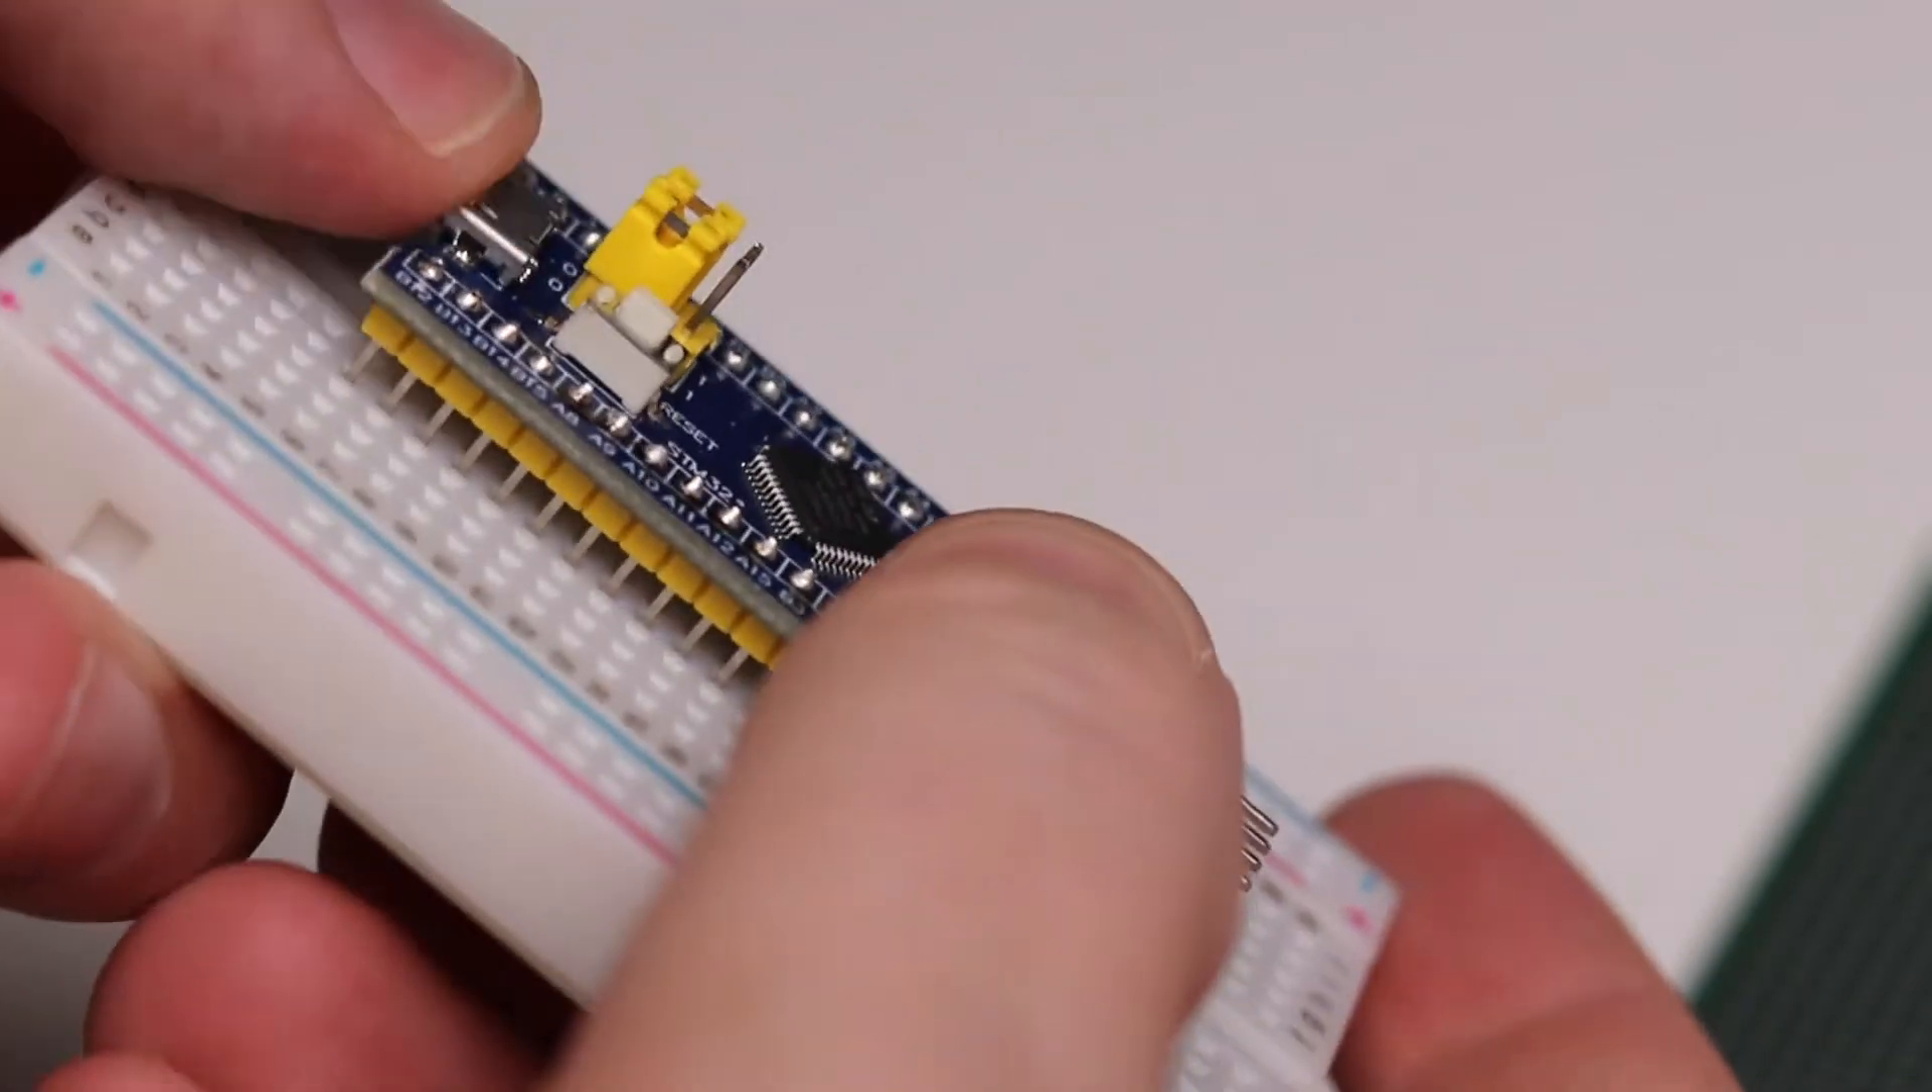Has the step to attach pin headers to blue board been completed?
Yes.